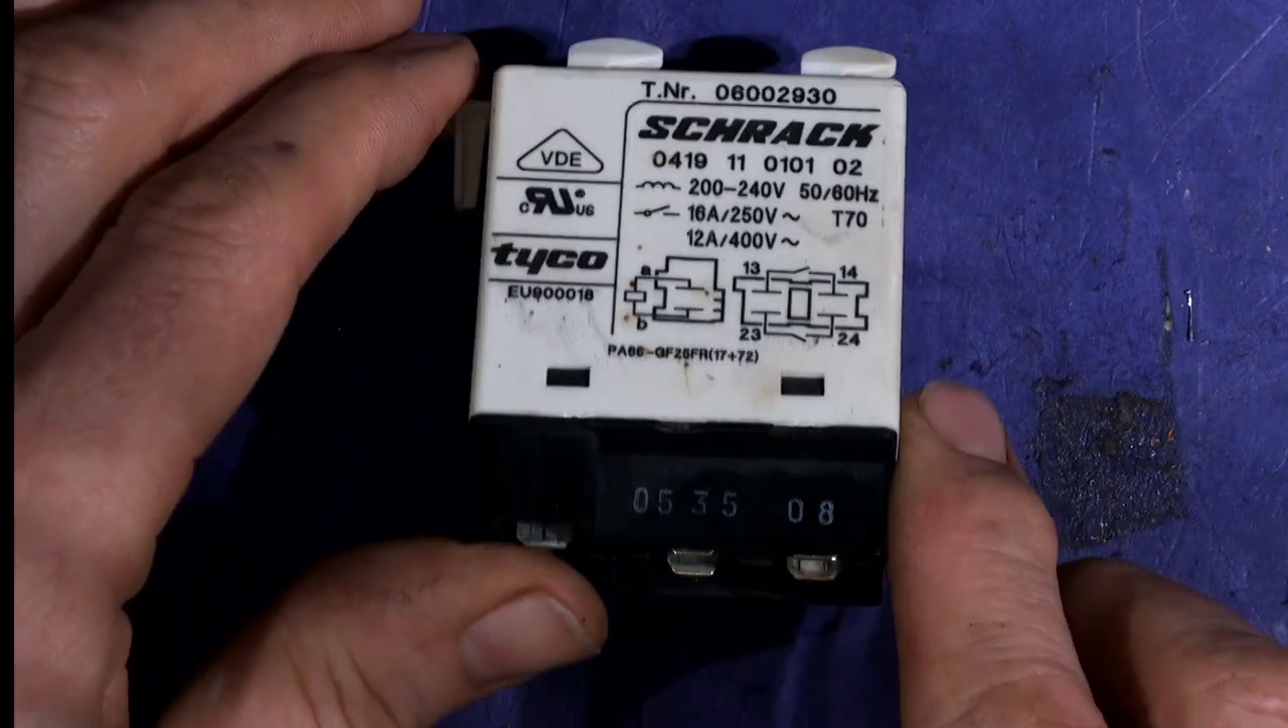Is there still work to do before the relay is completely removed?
No.